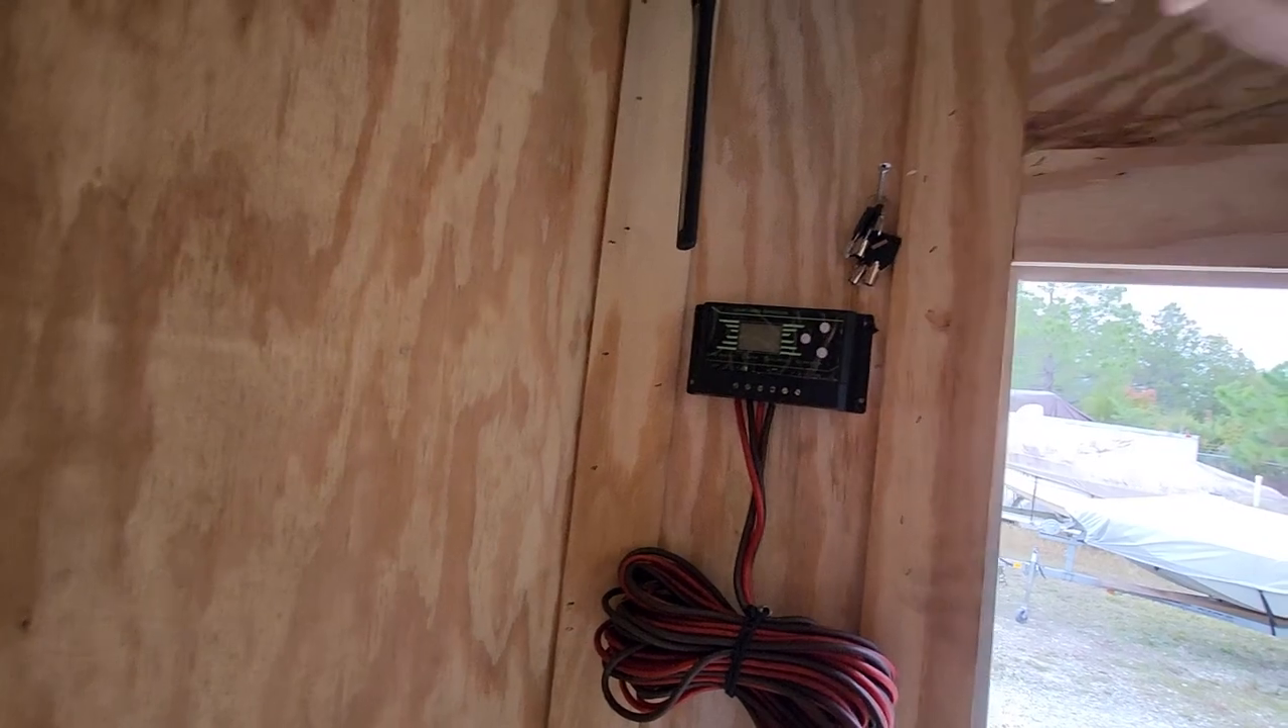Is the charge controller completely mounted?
Yes.